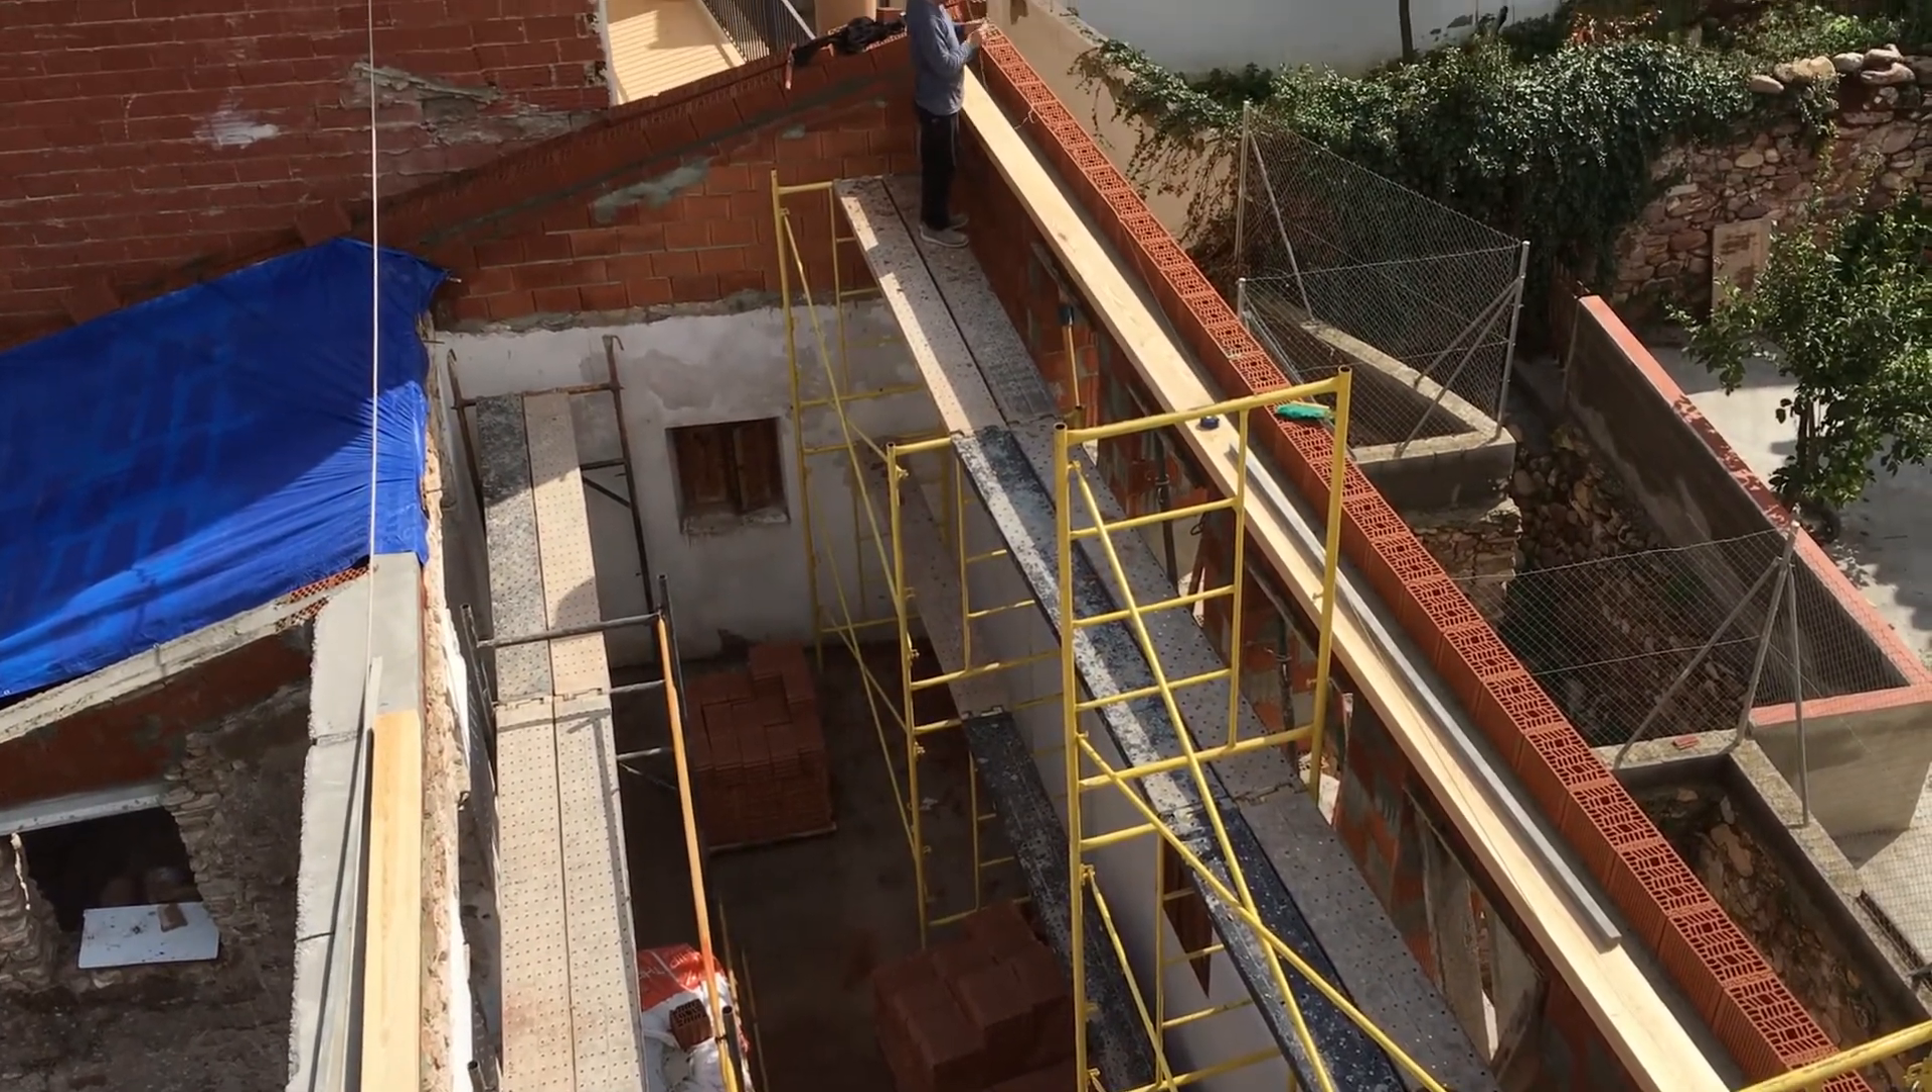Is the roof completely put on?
No.